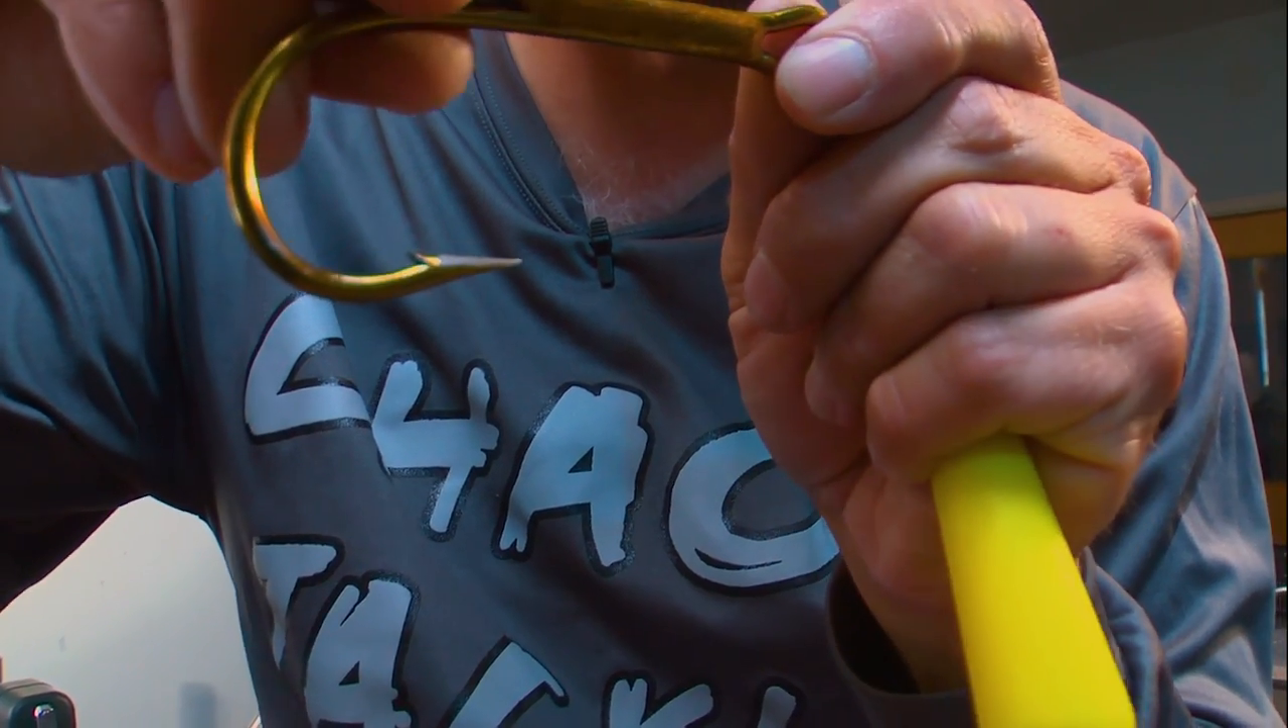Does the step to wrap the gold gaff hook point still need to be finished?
Yes.